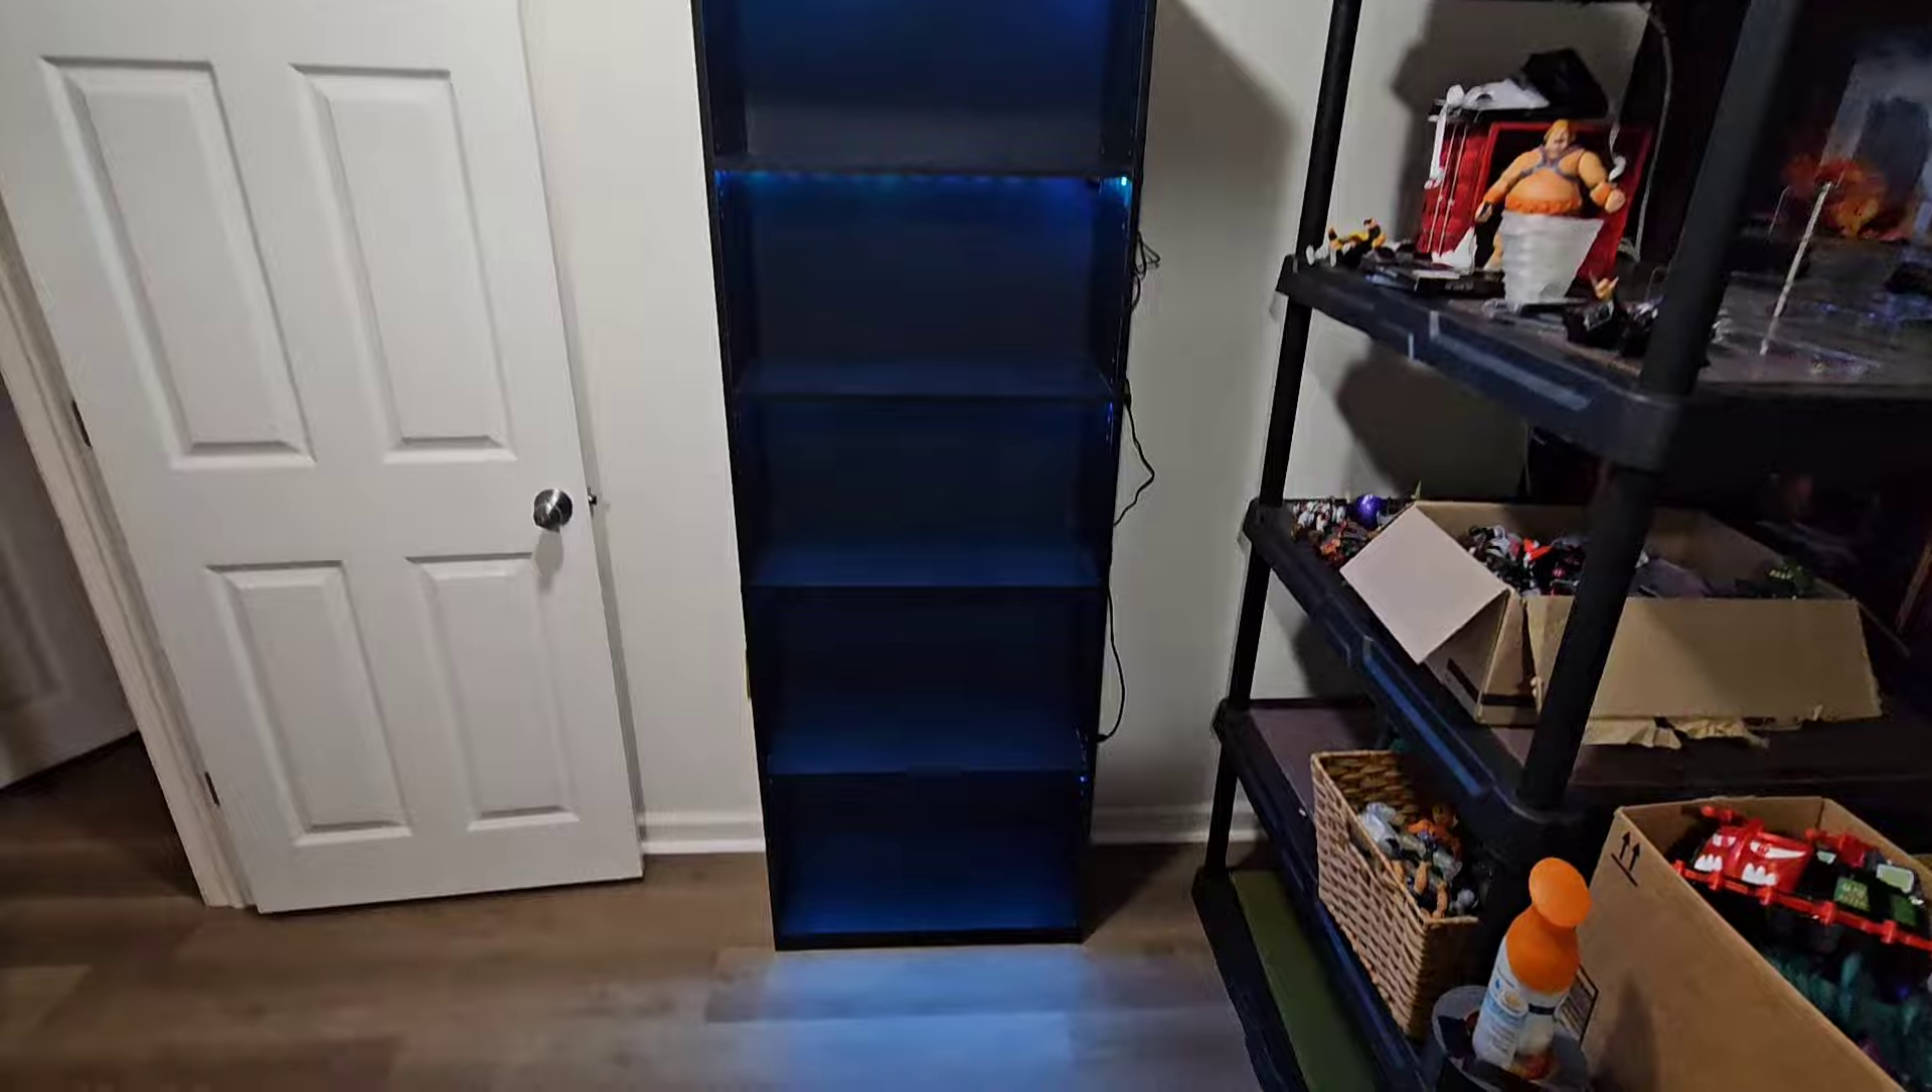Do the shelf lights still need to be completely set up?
No.